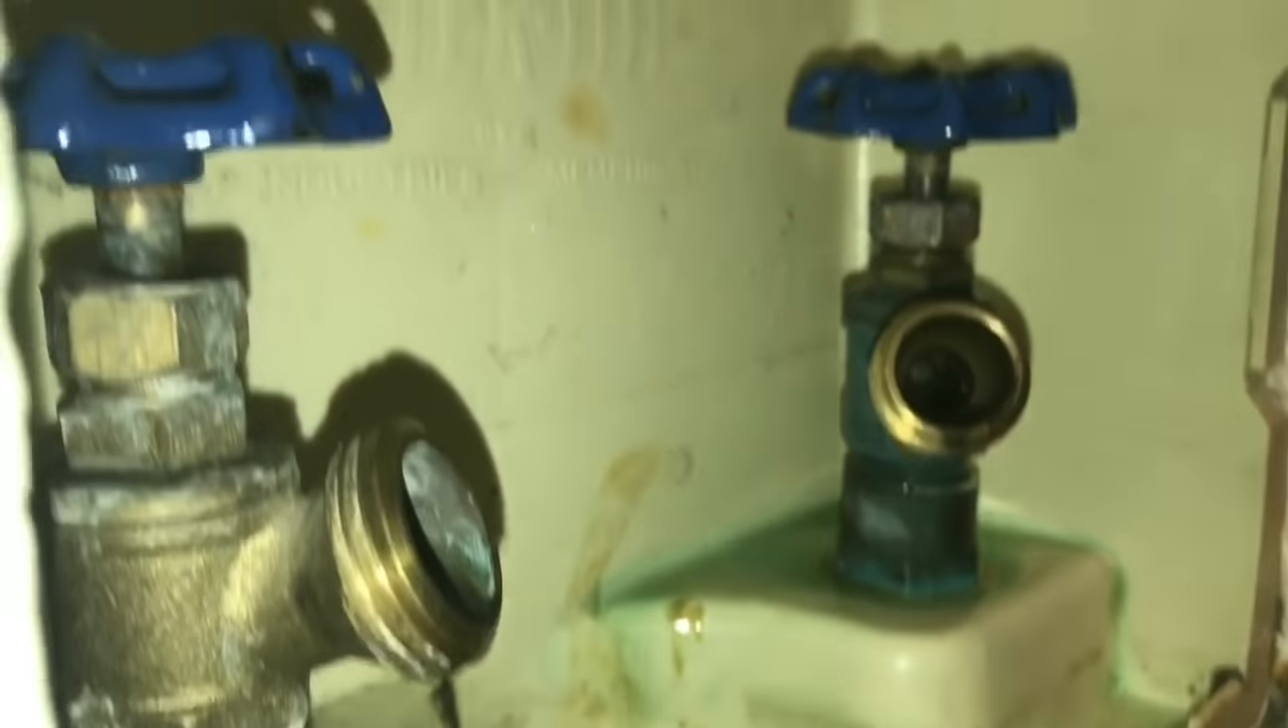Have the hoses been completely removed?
Yes.